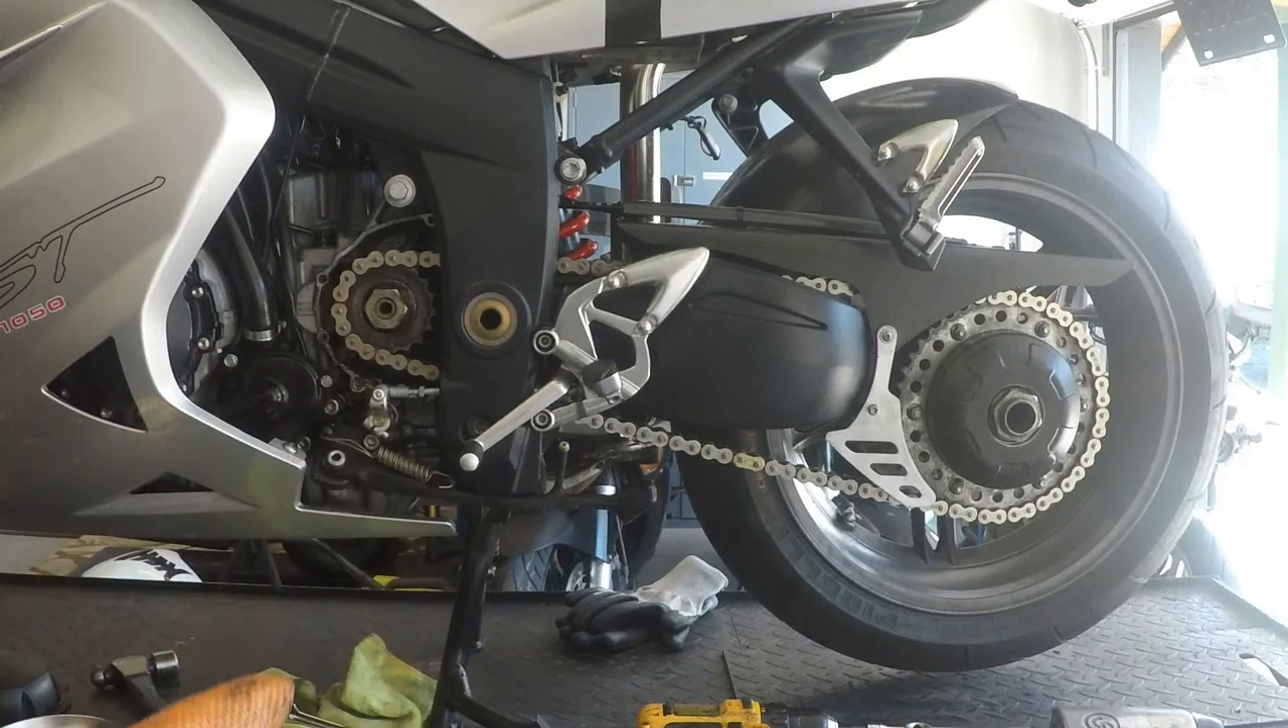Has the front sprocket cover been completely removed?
Yes.